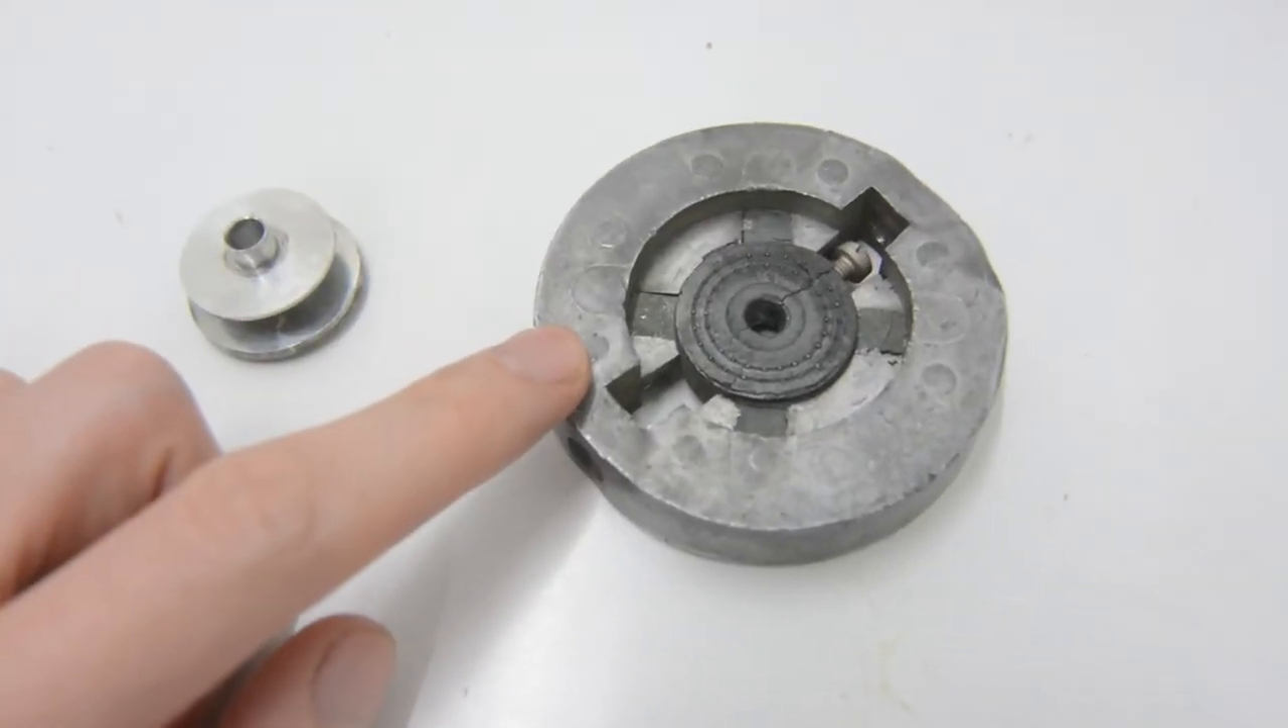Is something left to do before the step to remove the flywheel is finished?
No.